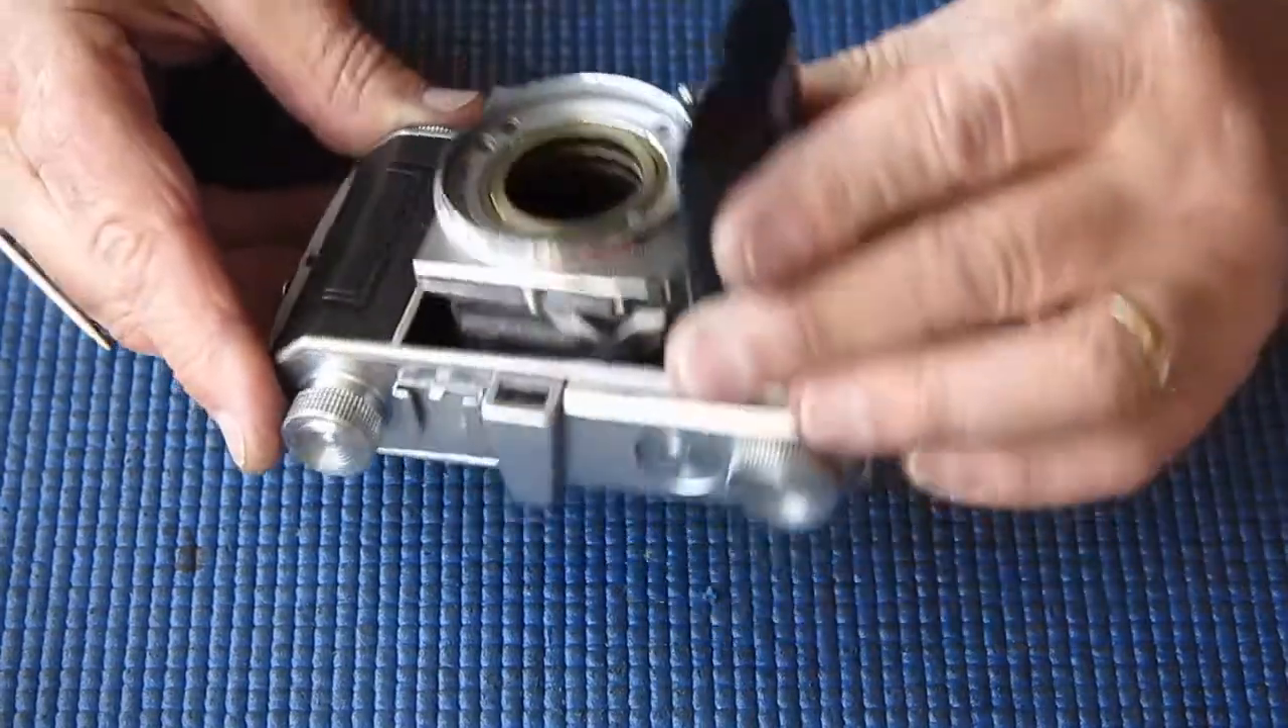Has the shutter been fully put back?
No.